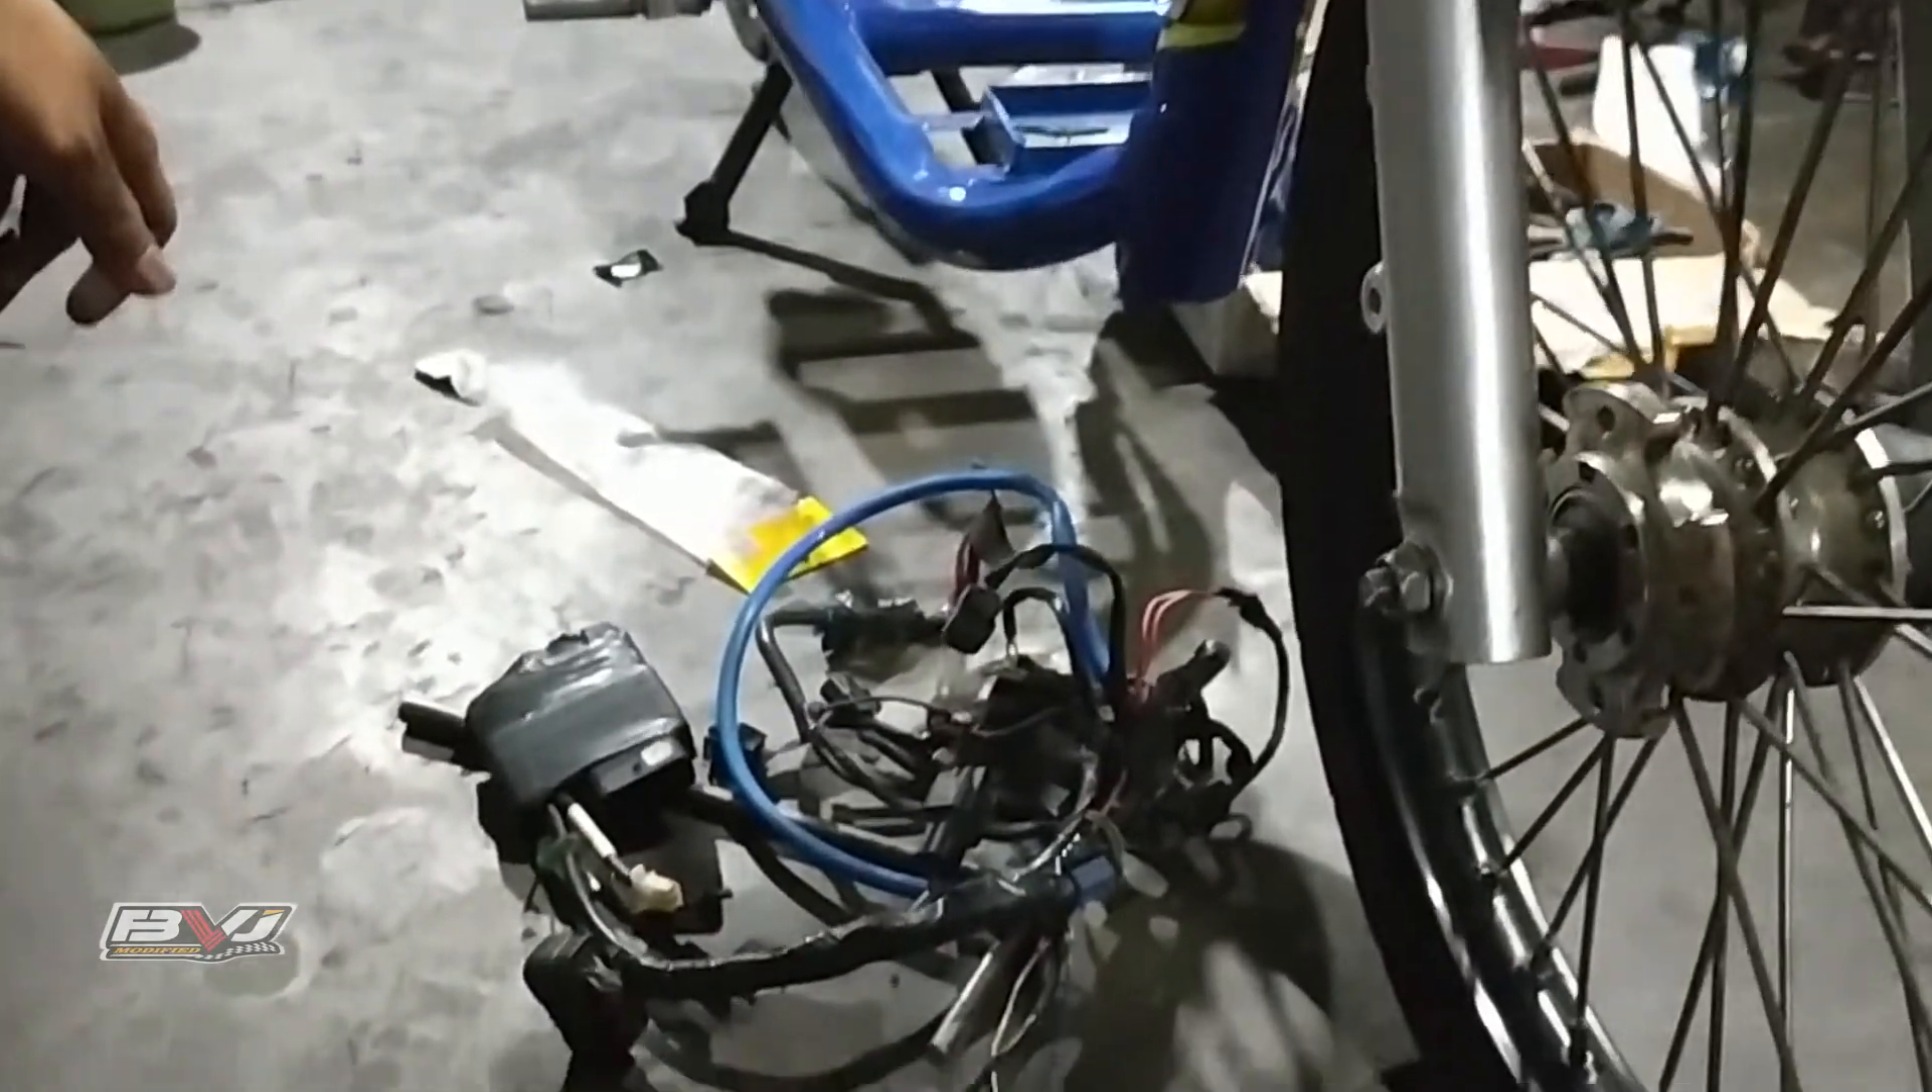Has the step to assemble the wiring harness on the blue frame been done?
No.